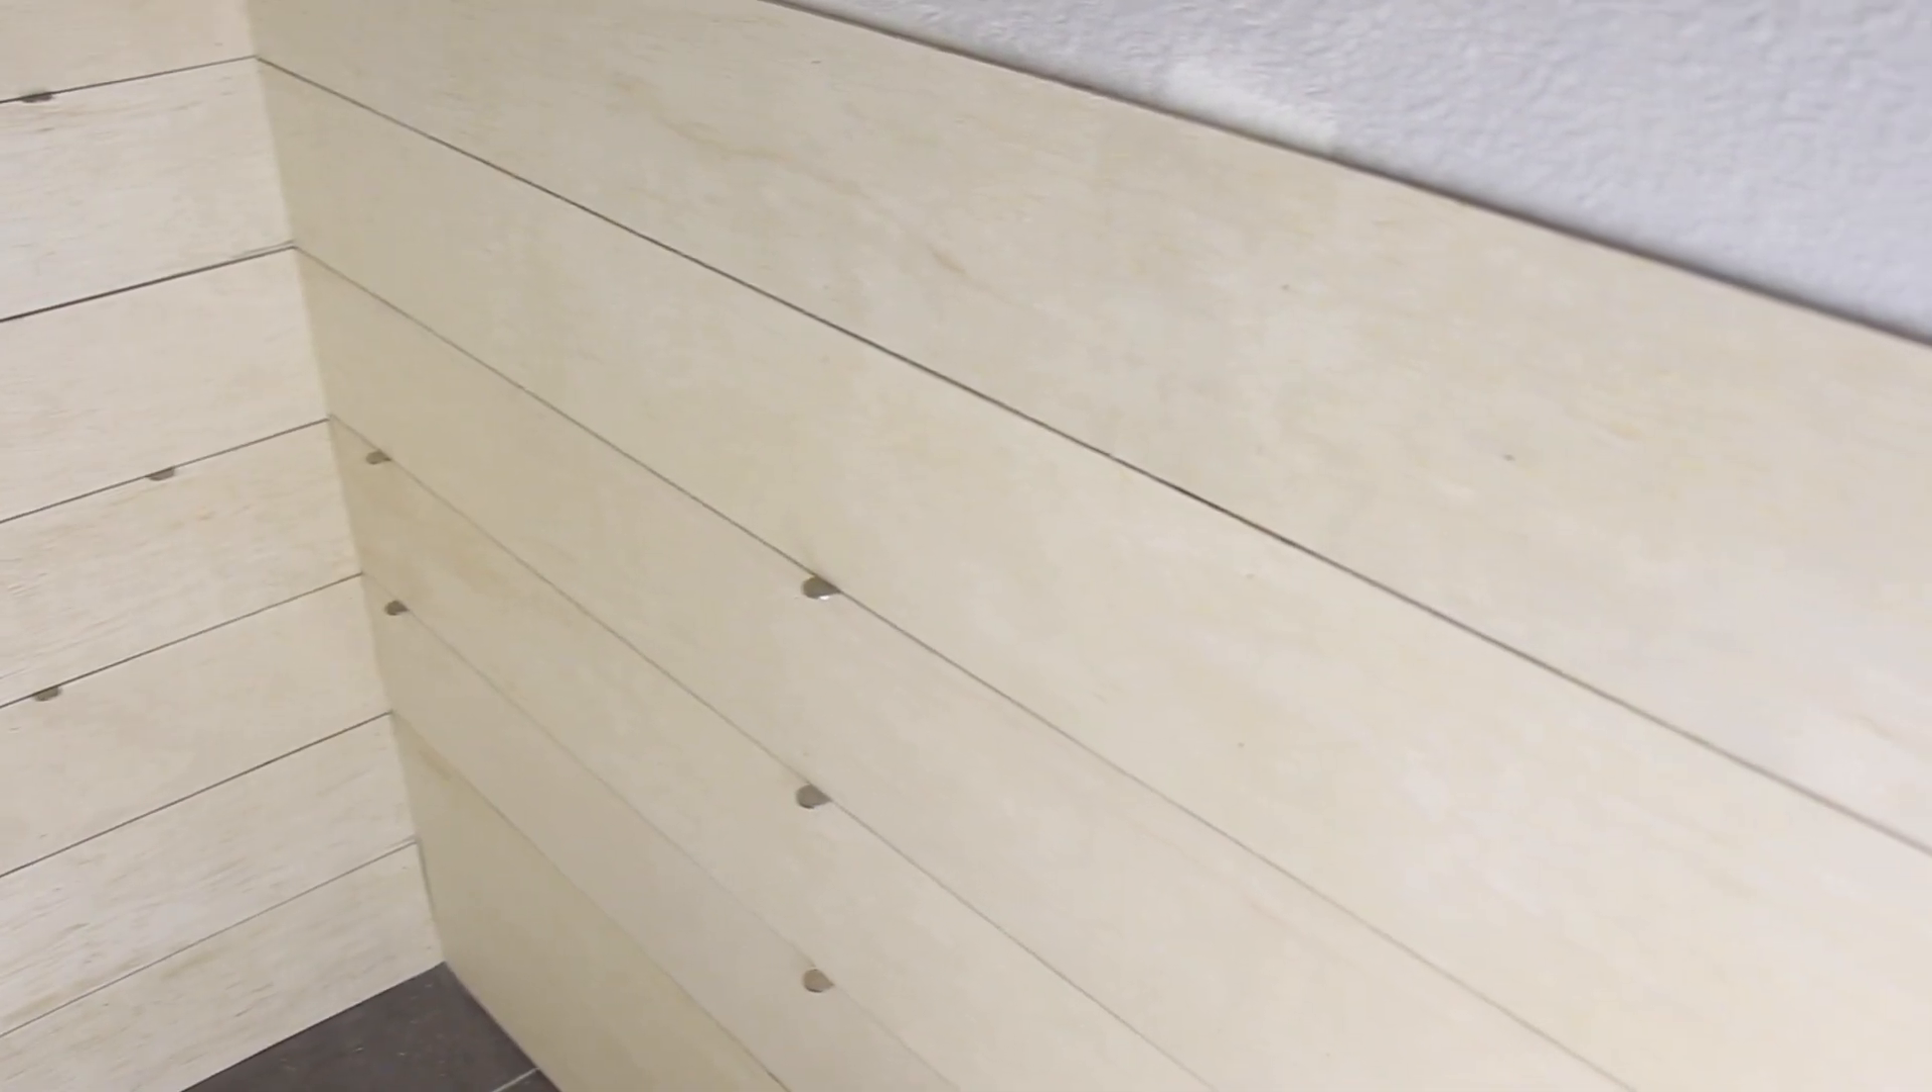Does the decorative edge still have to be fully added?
Yes.